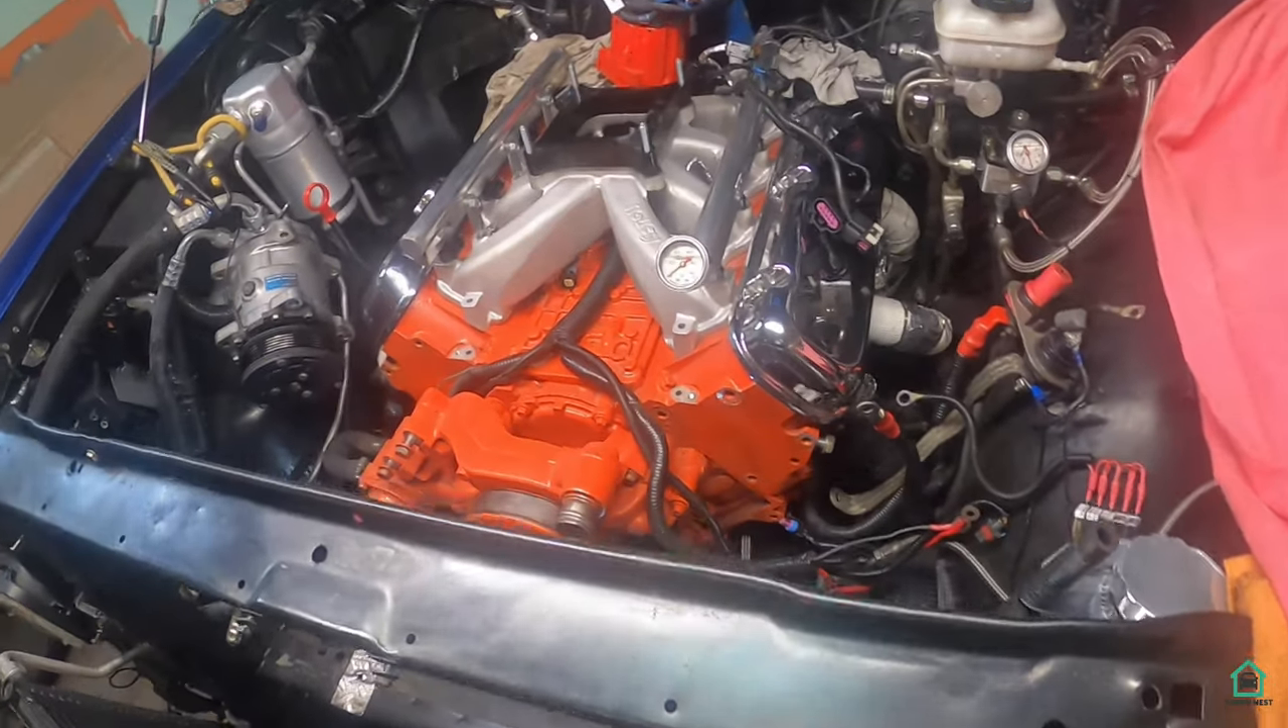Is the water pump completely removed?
No.